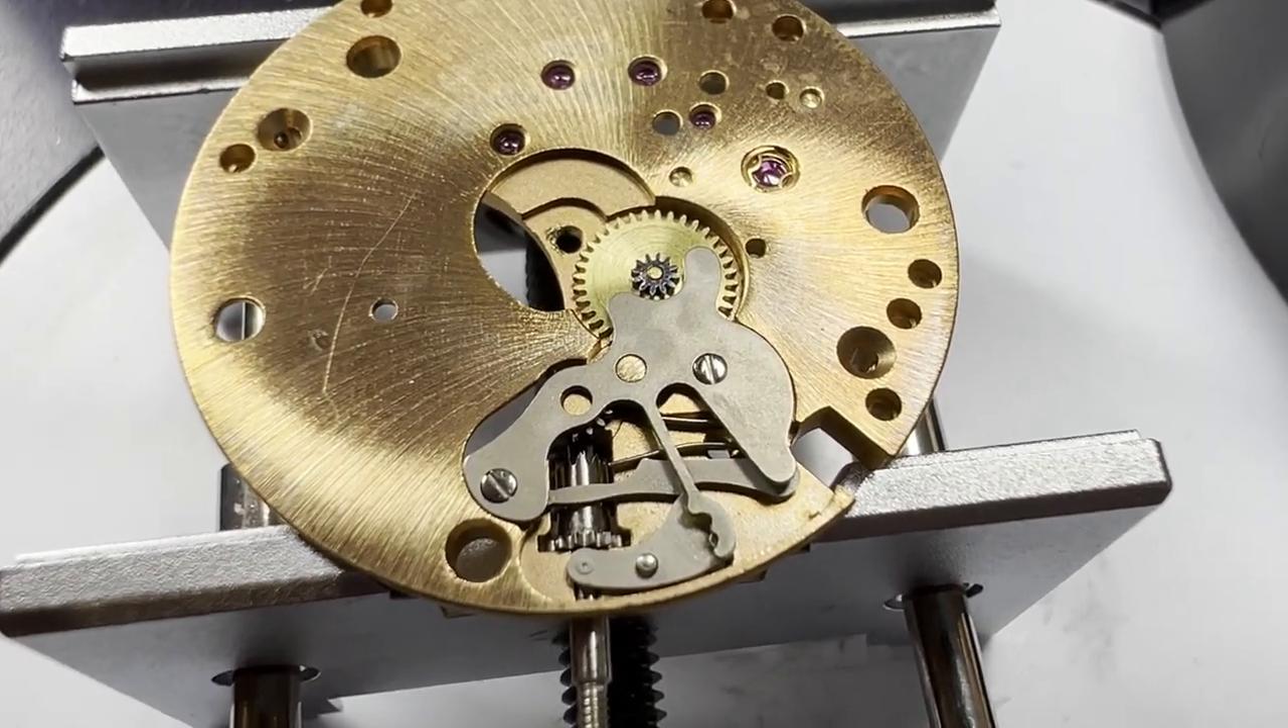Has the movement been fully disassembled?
No.